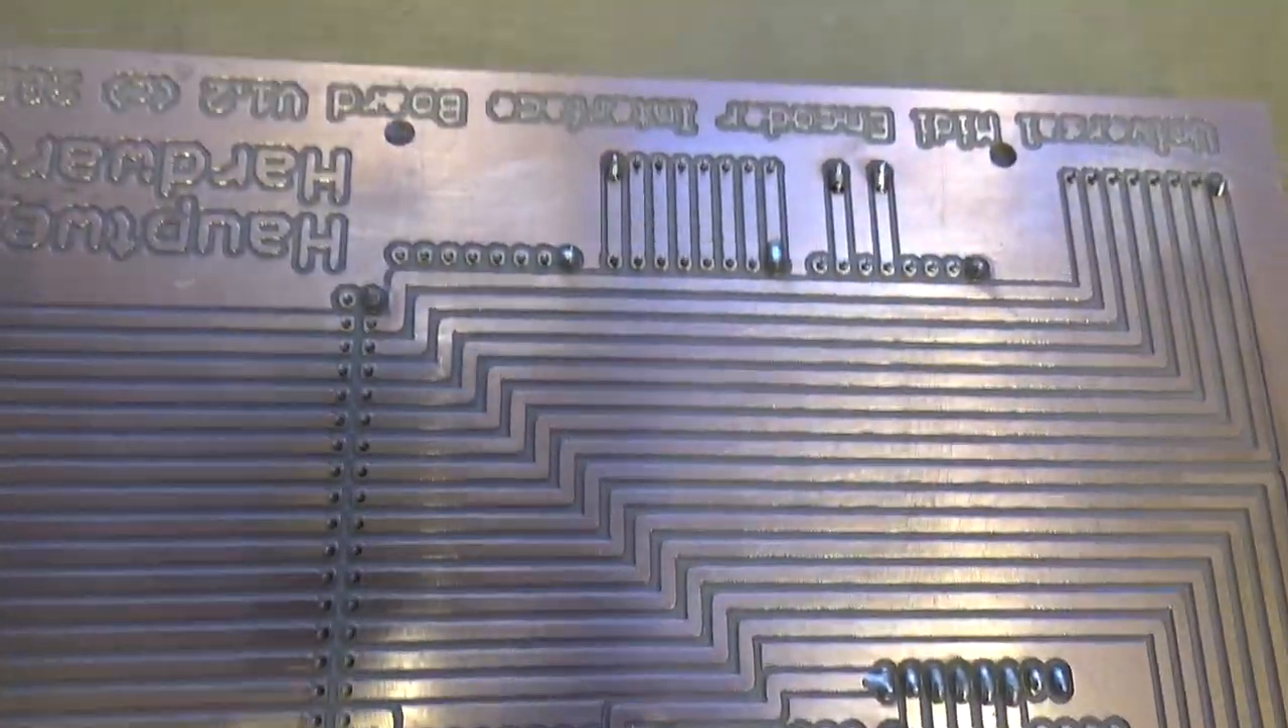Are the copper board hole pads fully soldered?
No.